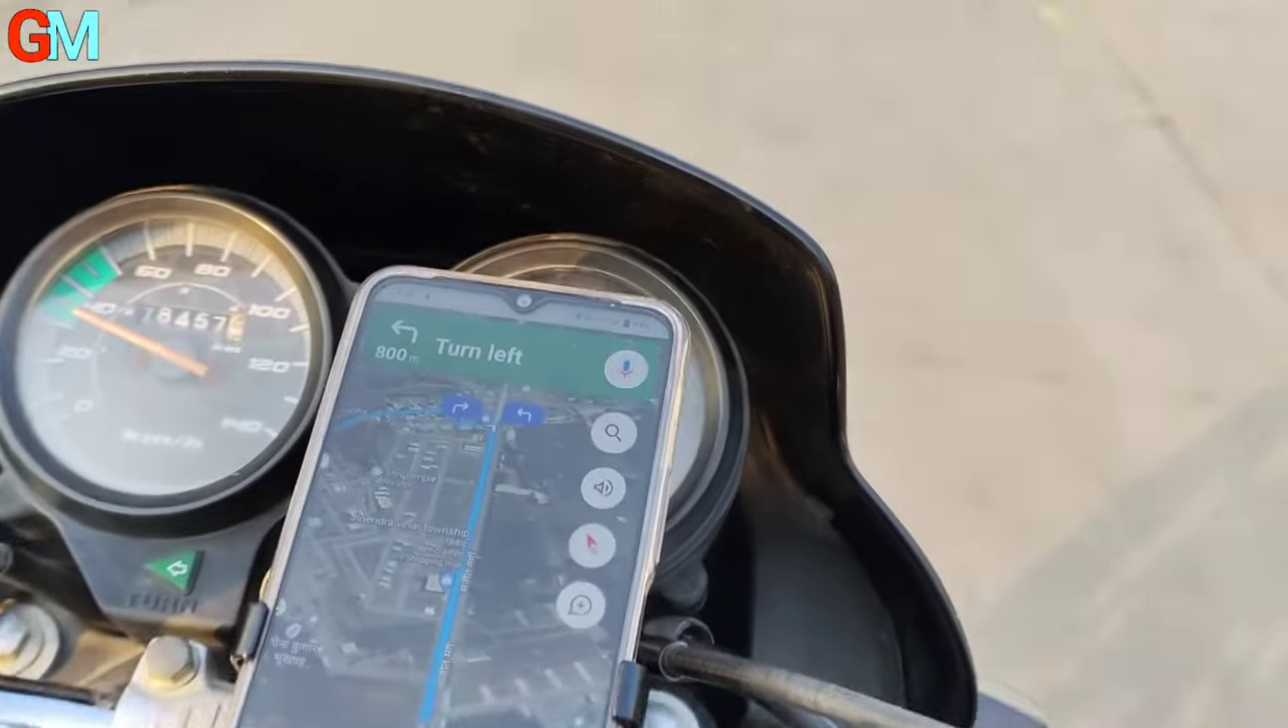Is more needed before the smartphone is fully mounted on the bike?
No.